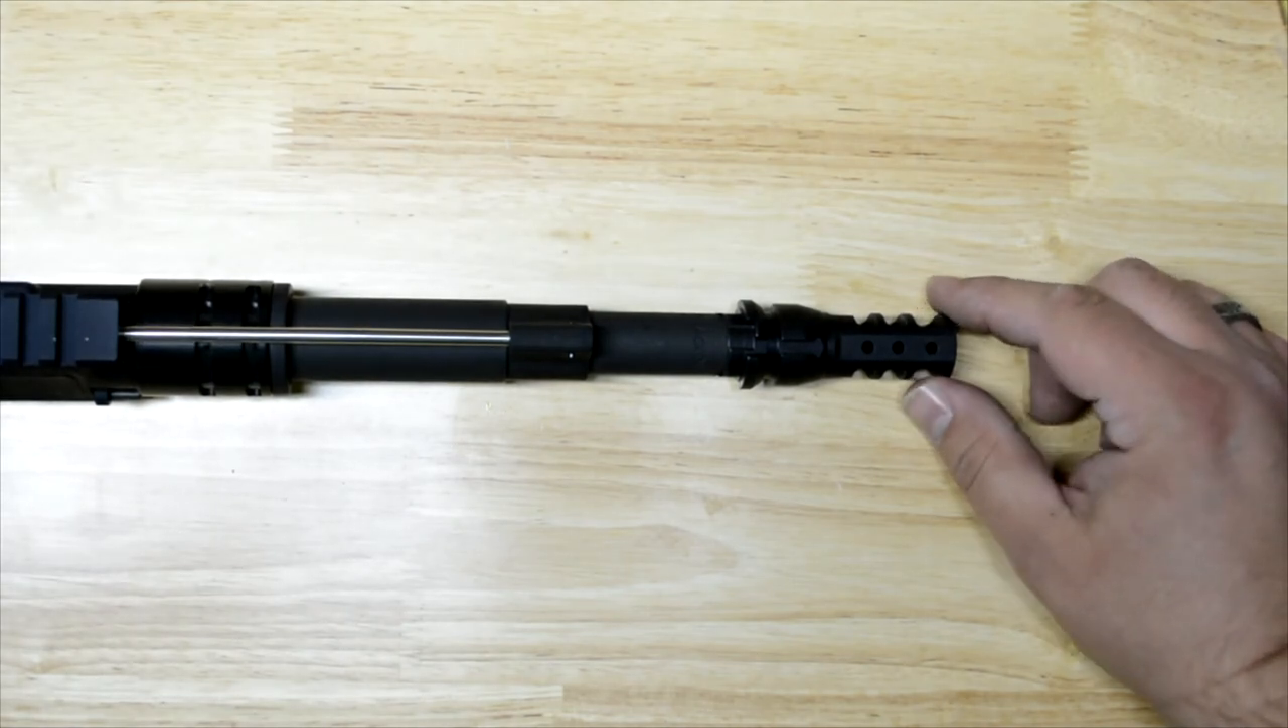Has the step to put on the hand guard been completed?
No.